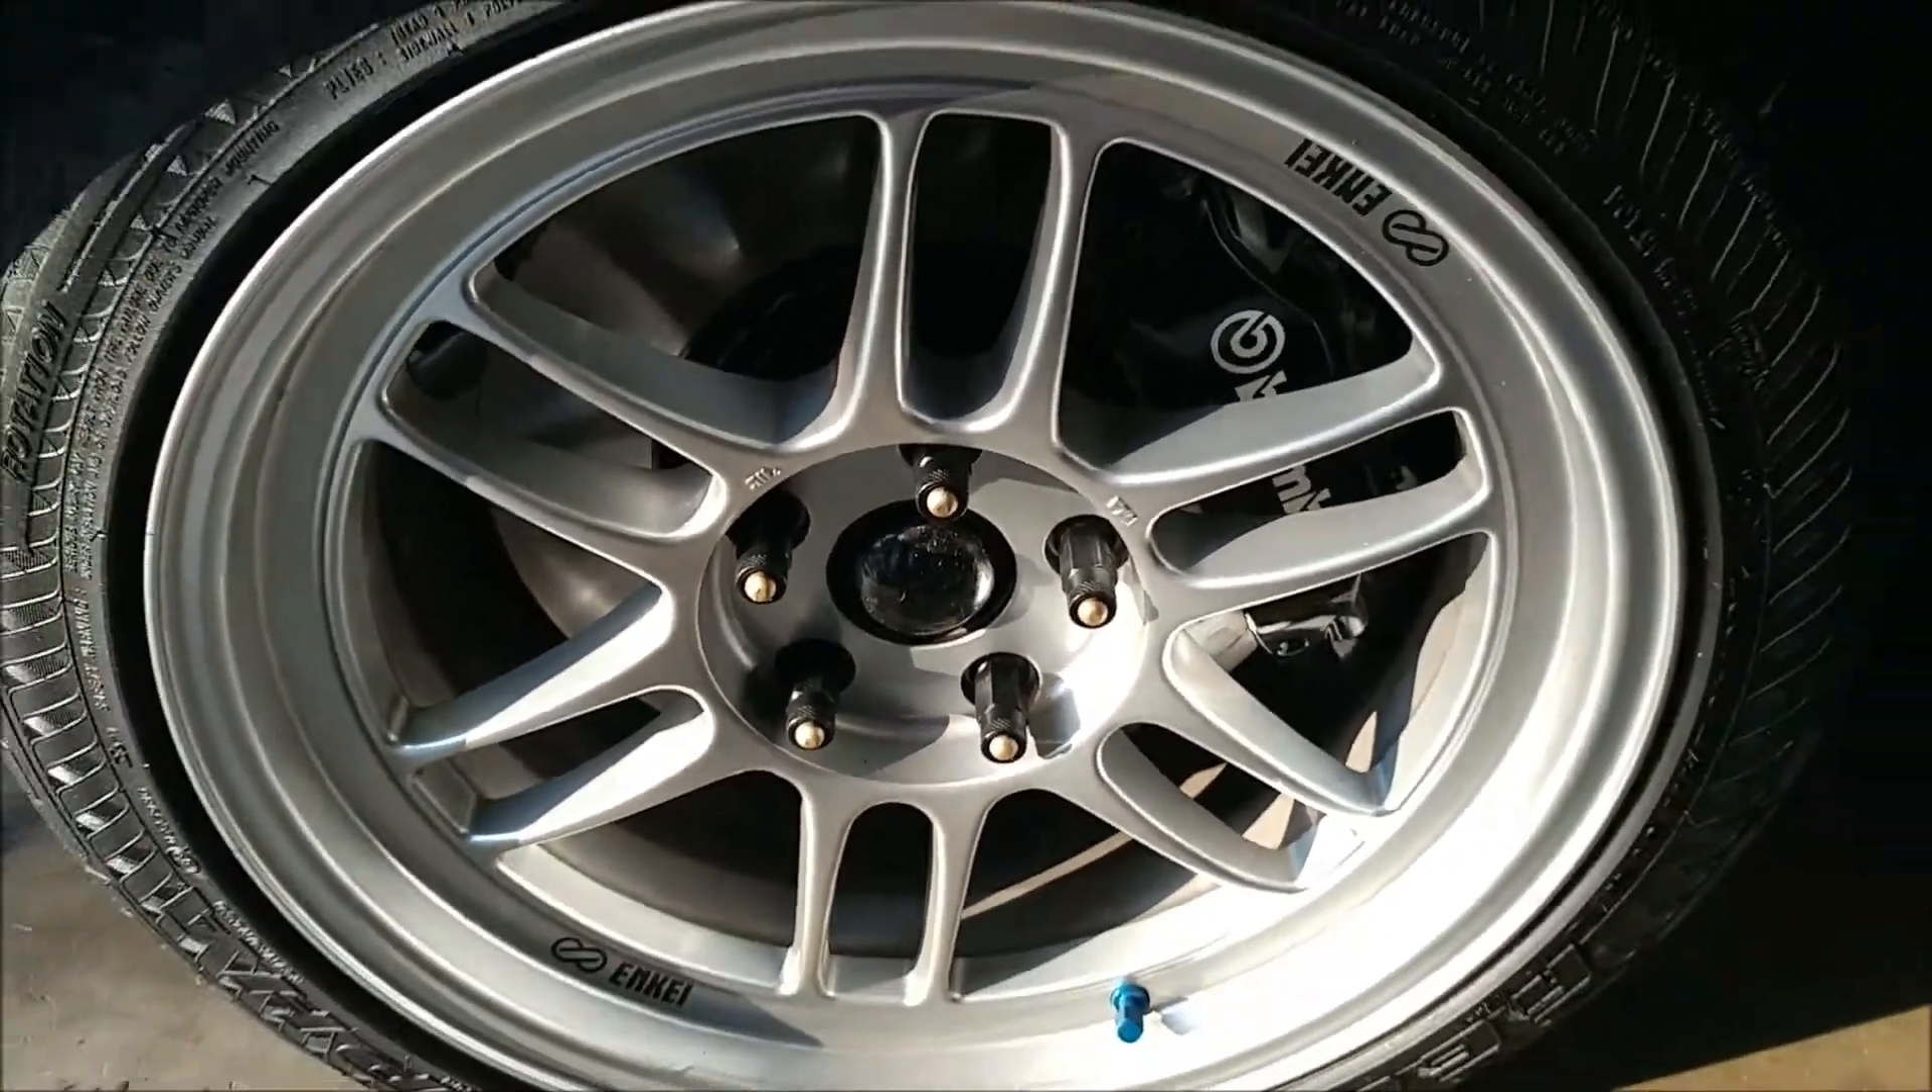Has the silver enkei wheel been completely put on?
Yes.